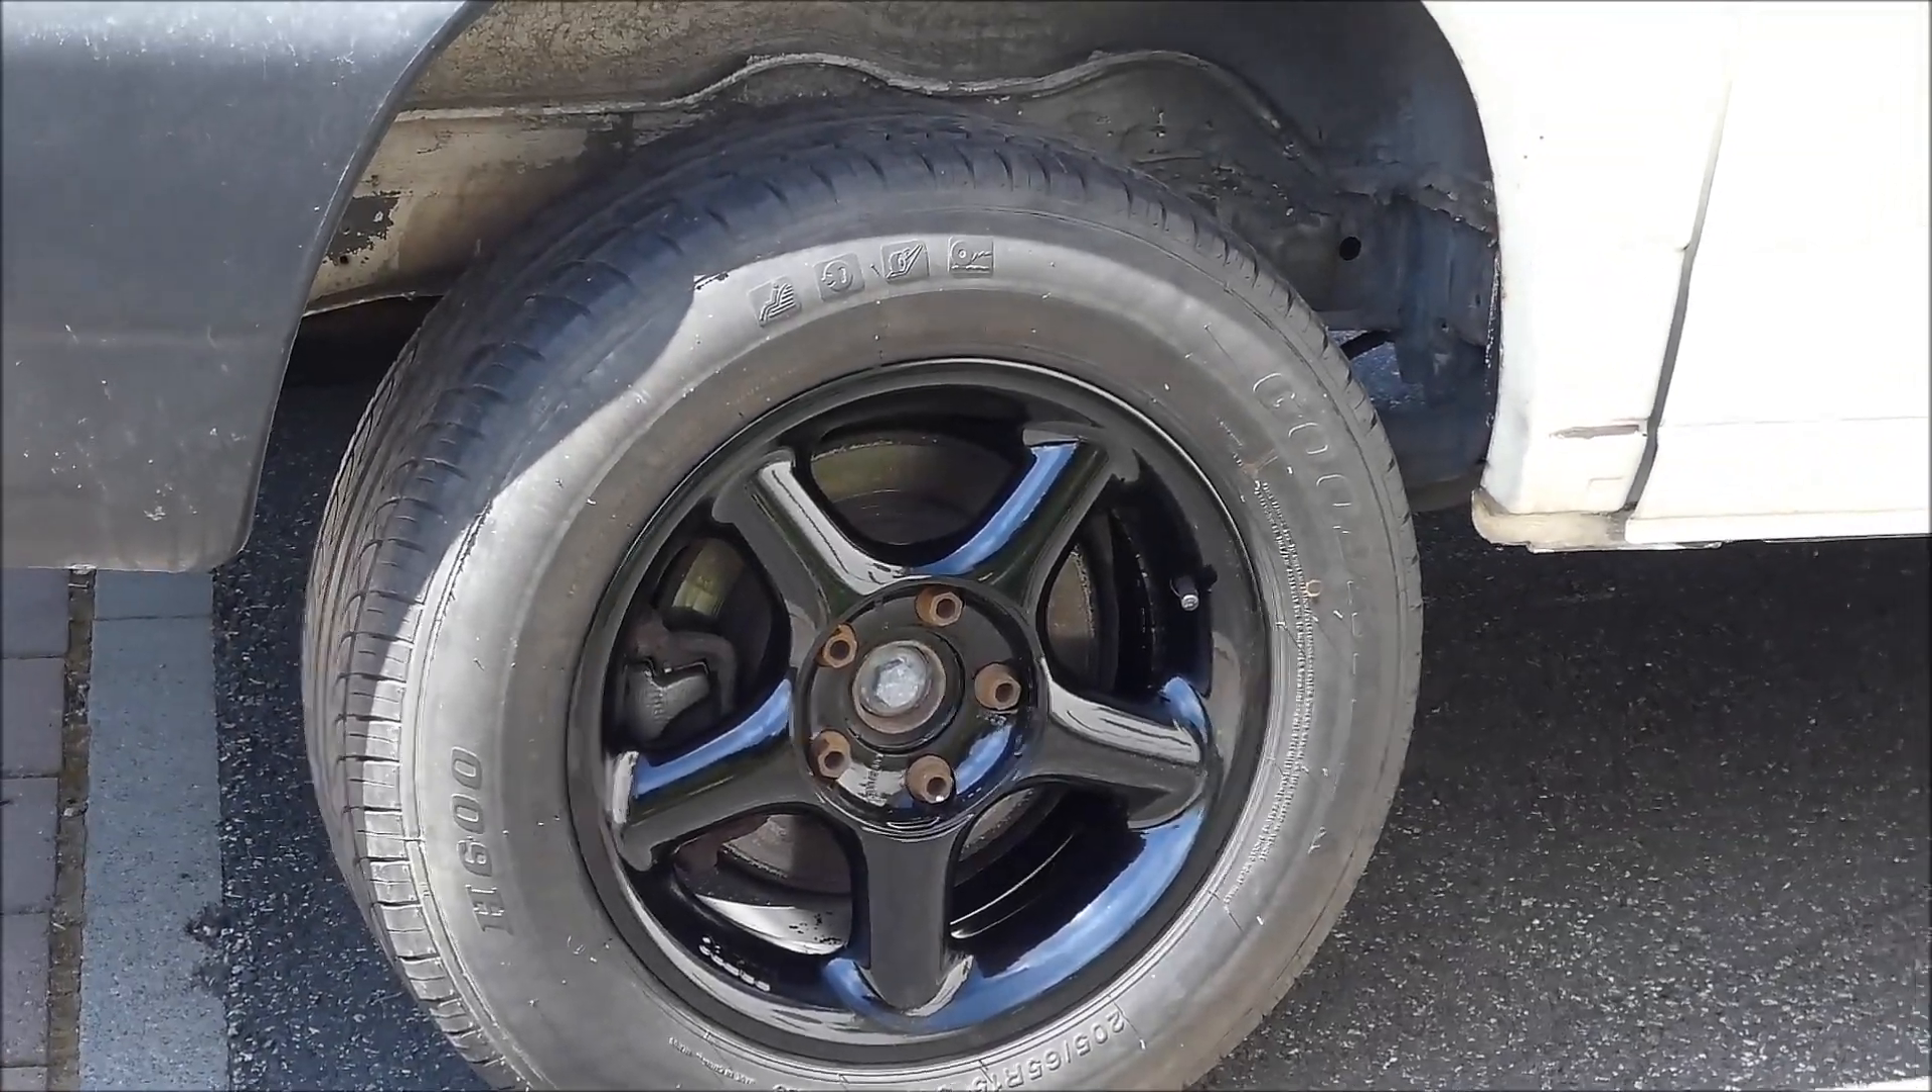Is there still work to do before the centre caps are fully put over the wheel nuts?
Yes.